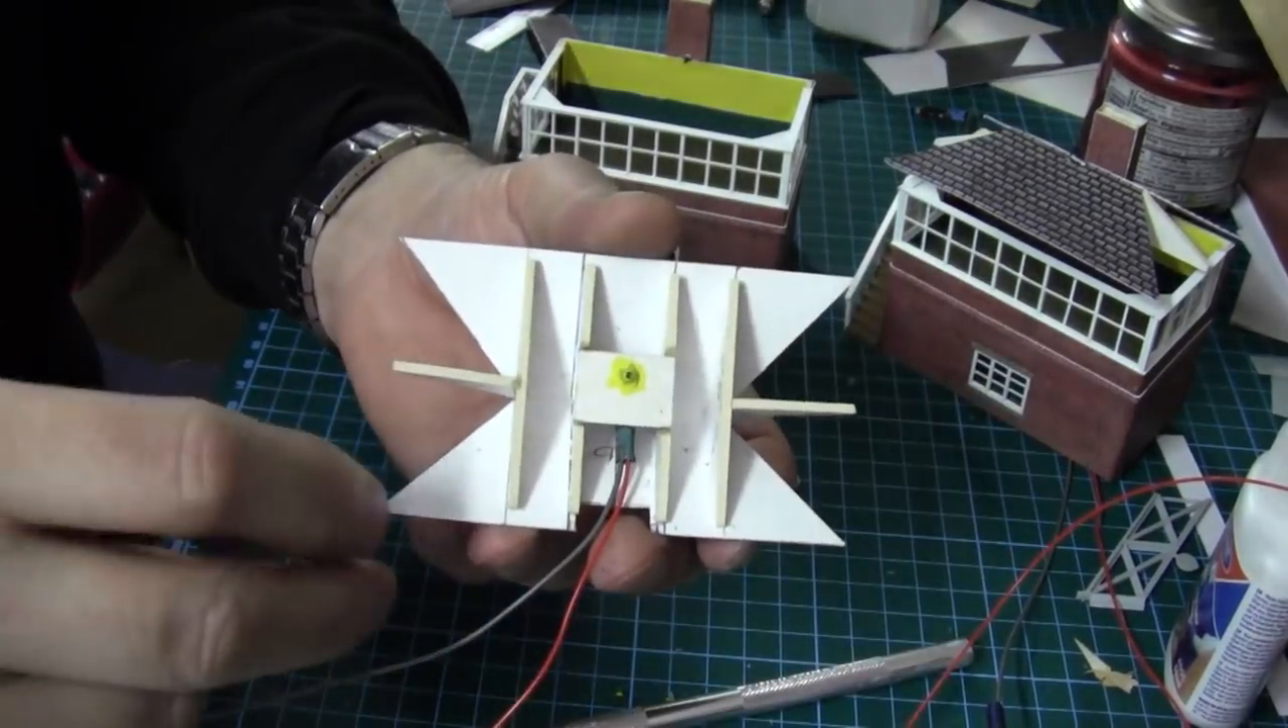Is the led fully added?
Yes.